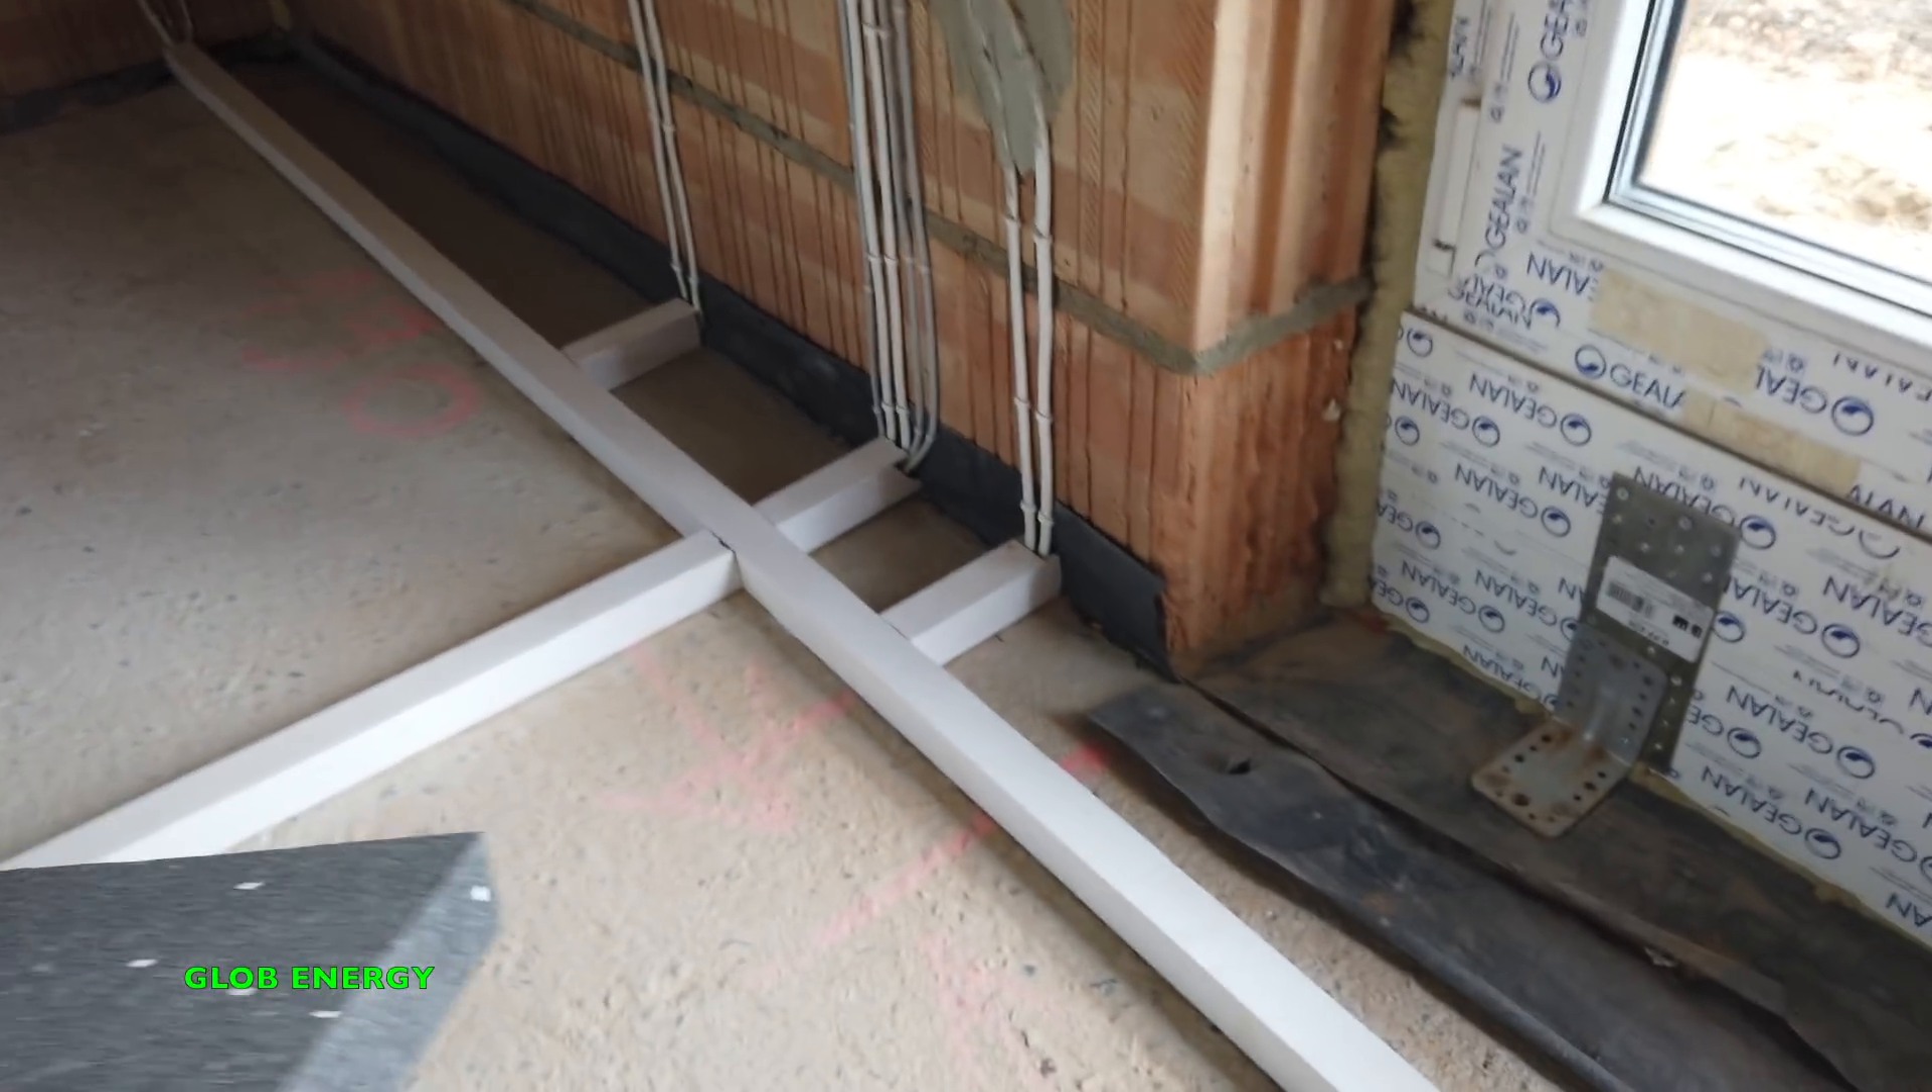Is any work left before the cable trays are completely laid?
No.